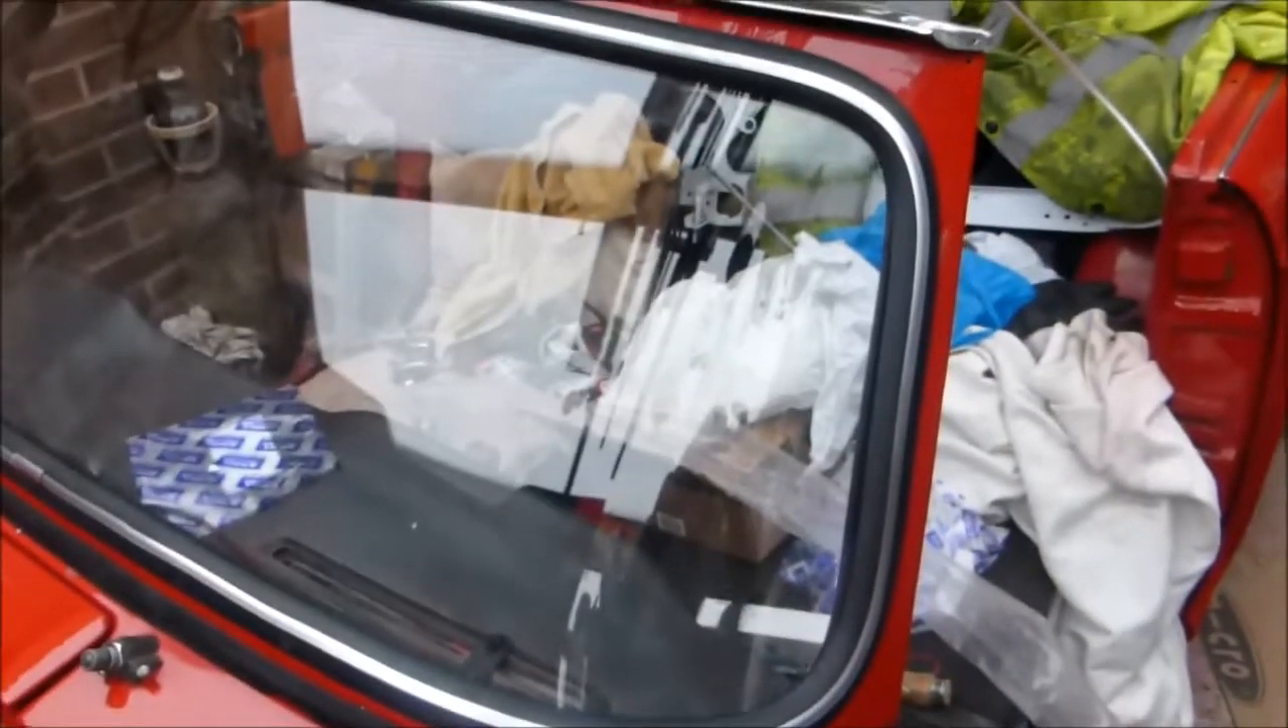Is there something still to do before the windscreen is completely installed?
No.